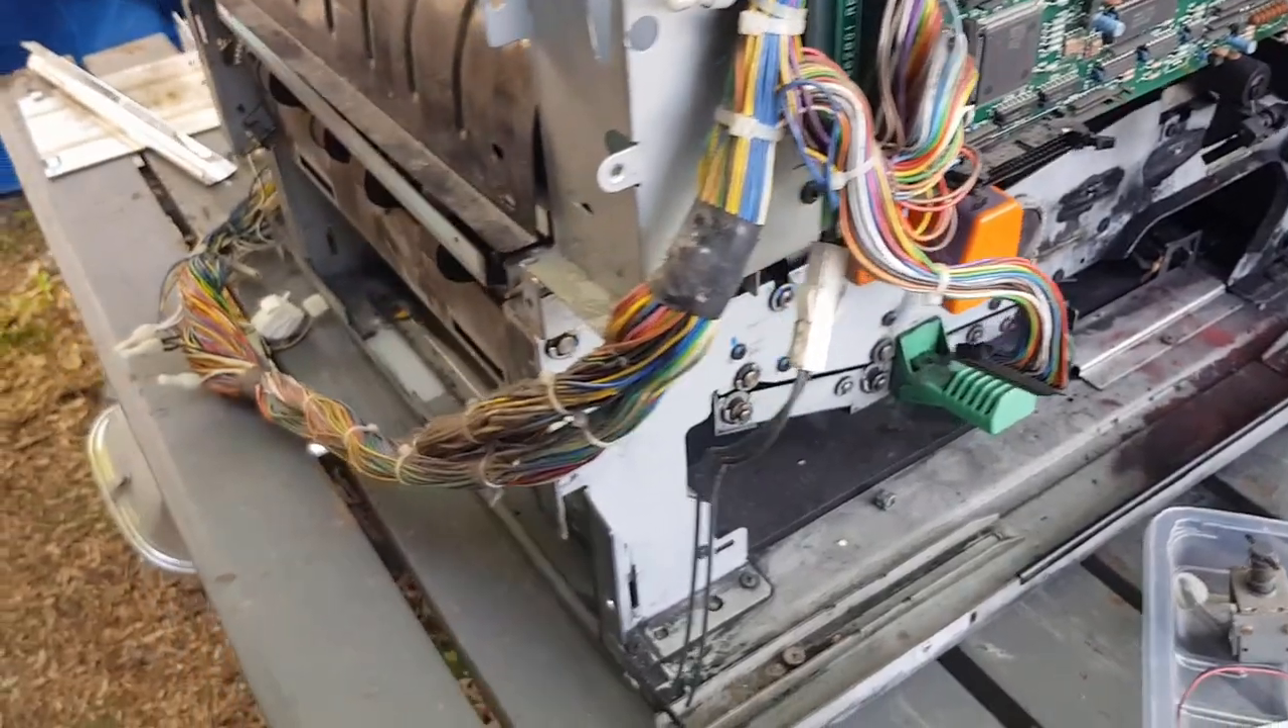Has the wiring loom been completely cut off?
No.